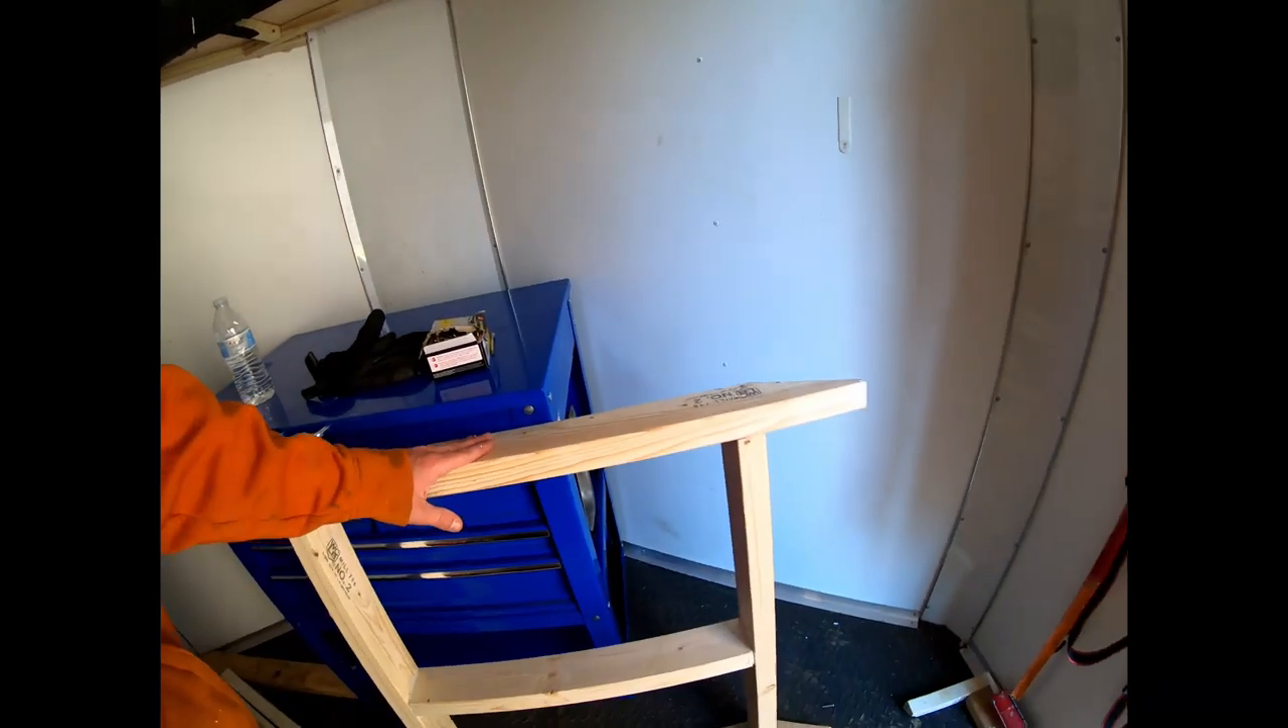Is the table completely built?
No.